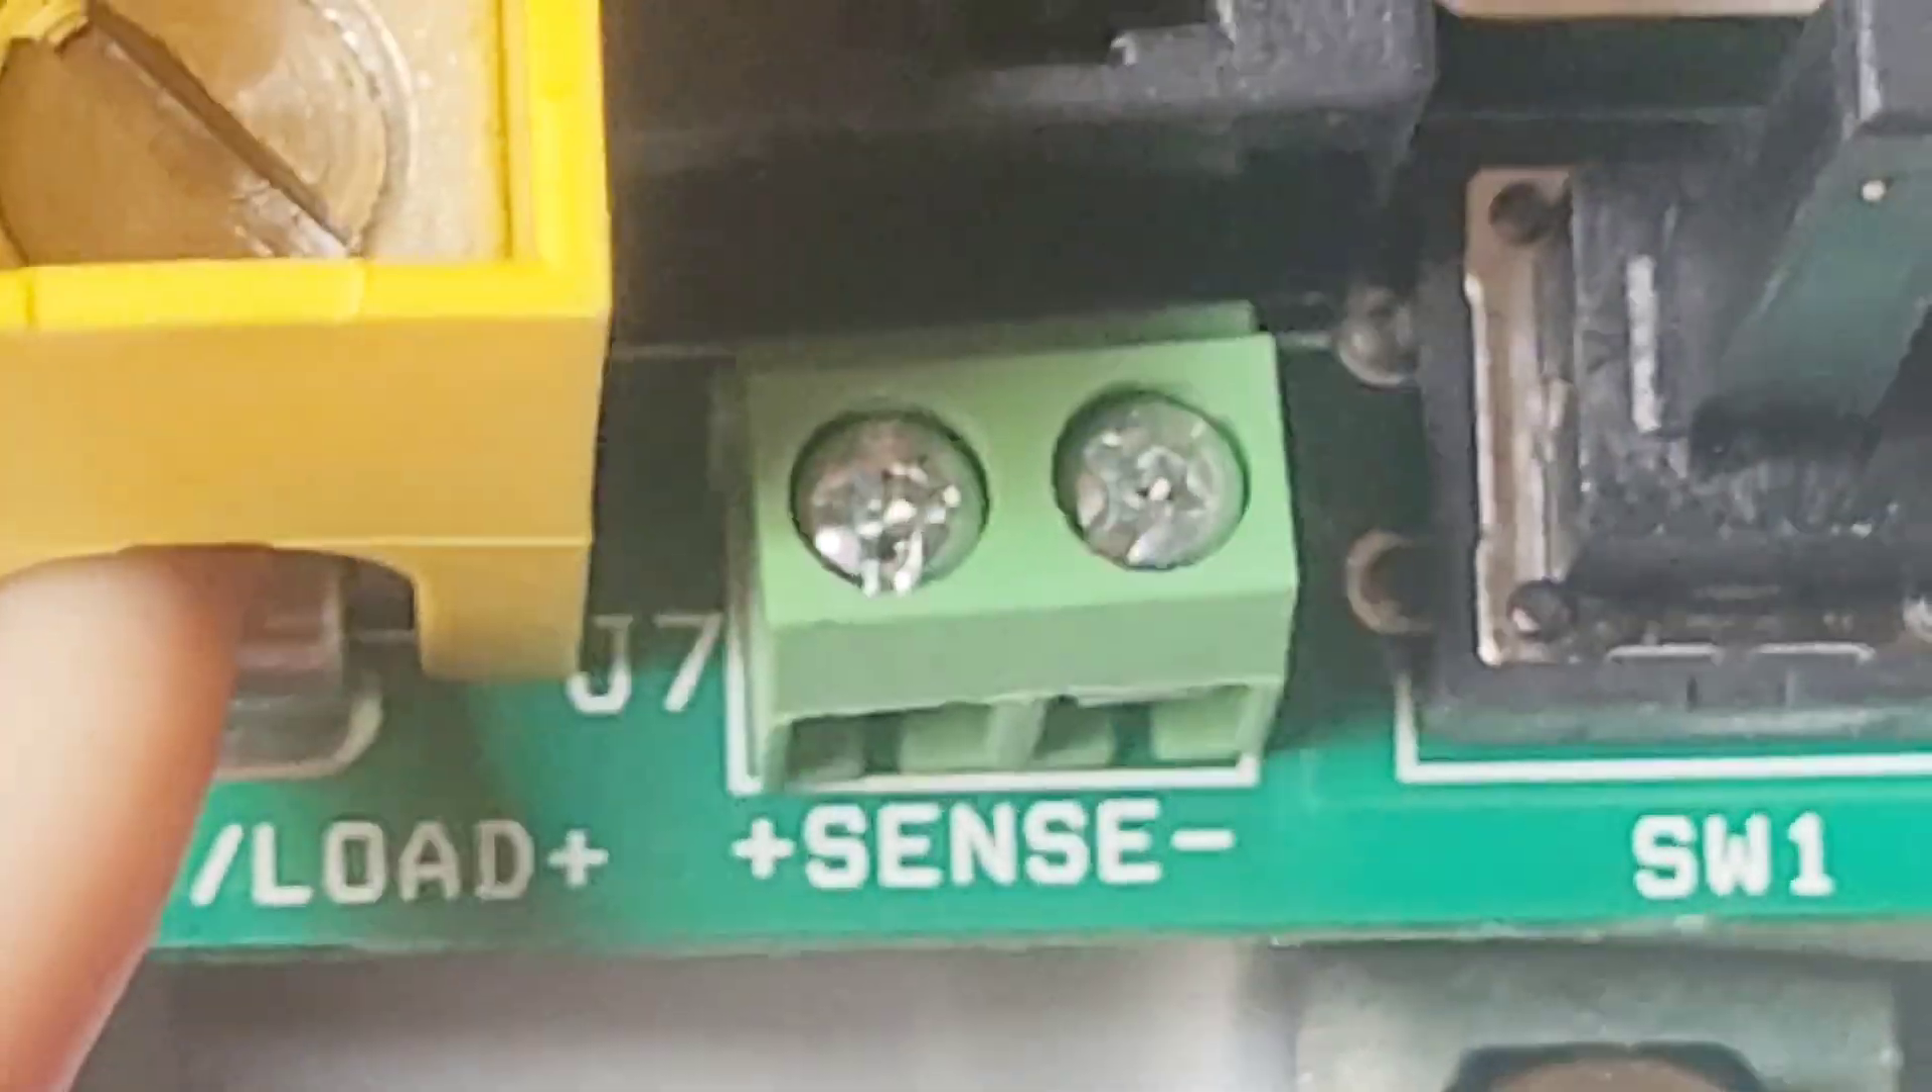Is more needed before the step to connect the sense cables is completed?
Yes.